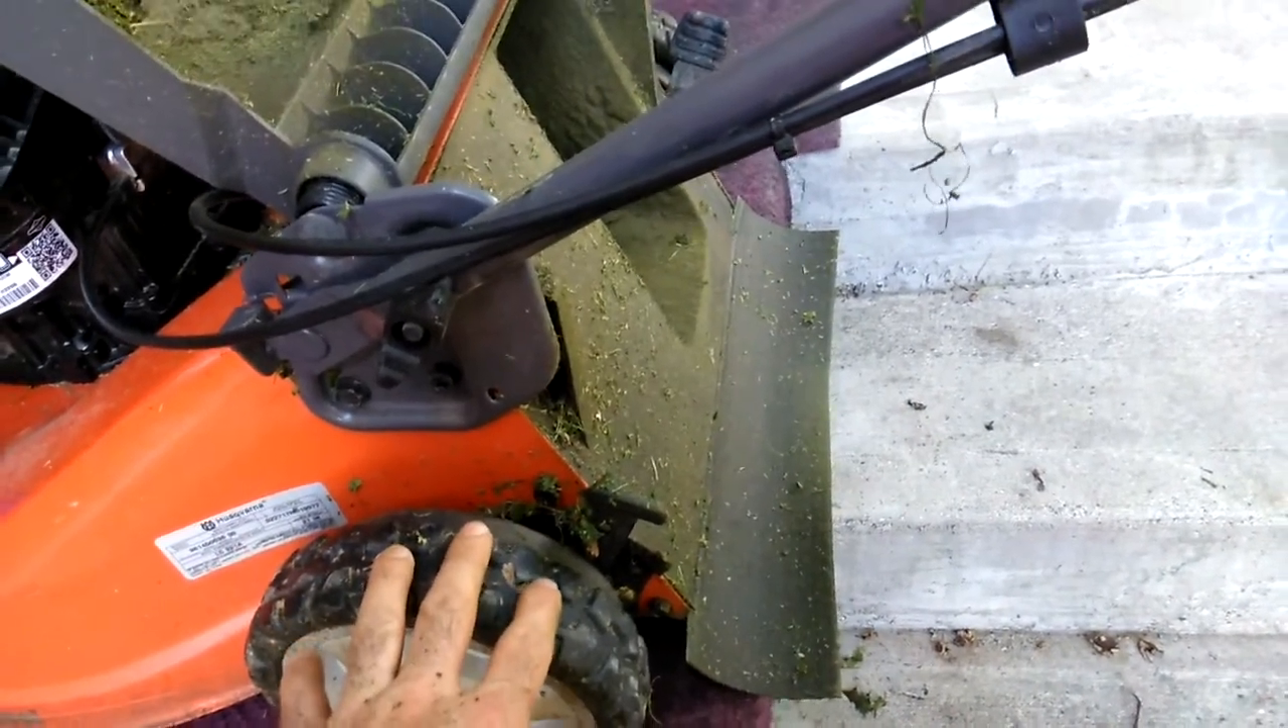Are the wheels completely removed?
No.